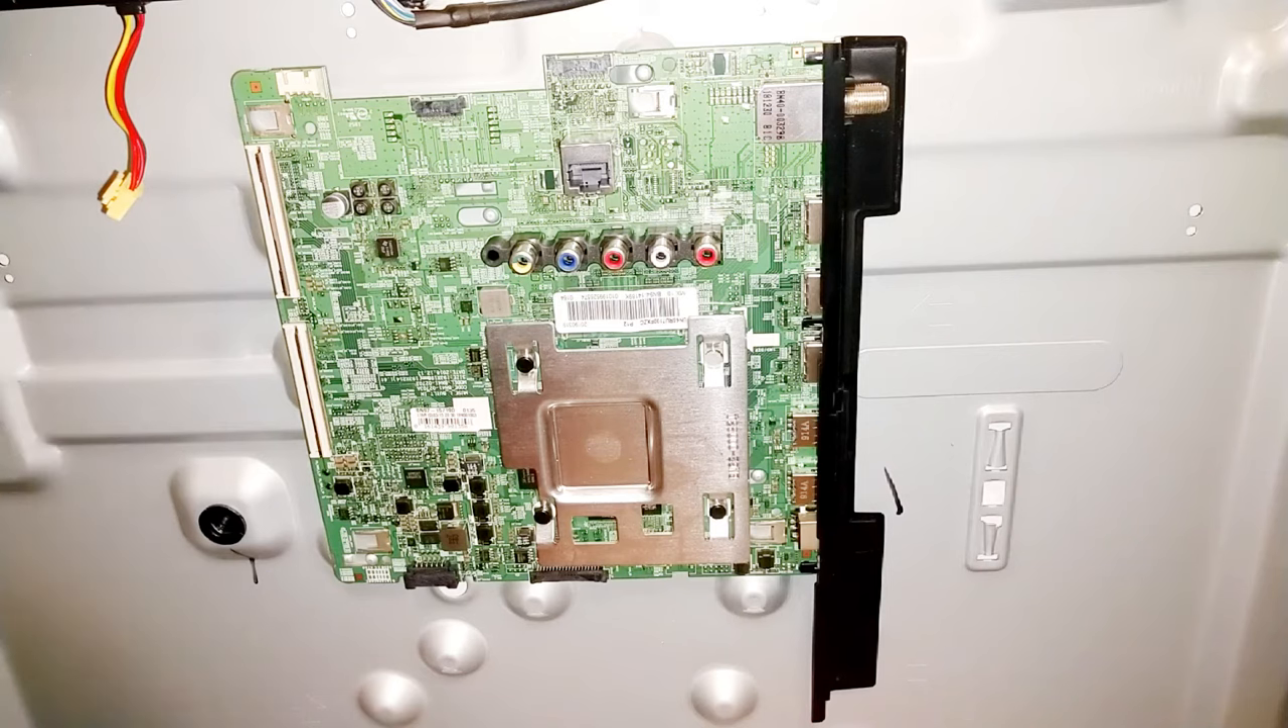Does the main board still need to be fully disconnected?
No.